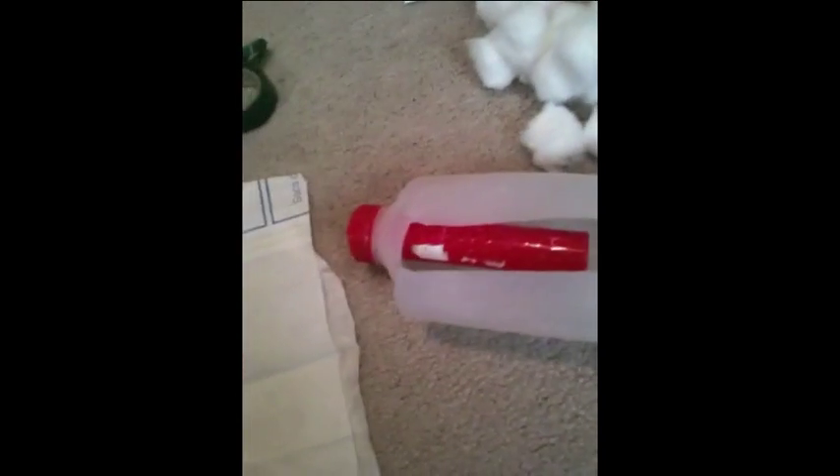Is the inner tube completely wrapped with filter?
No.